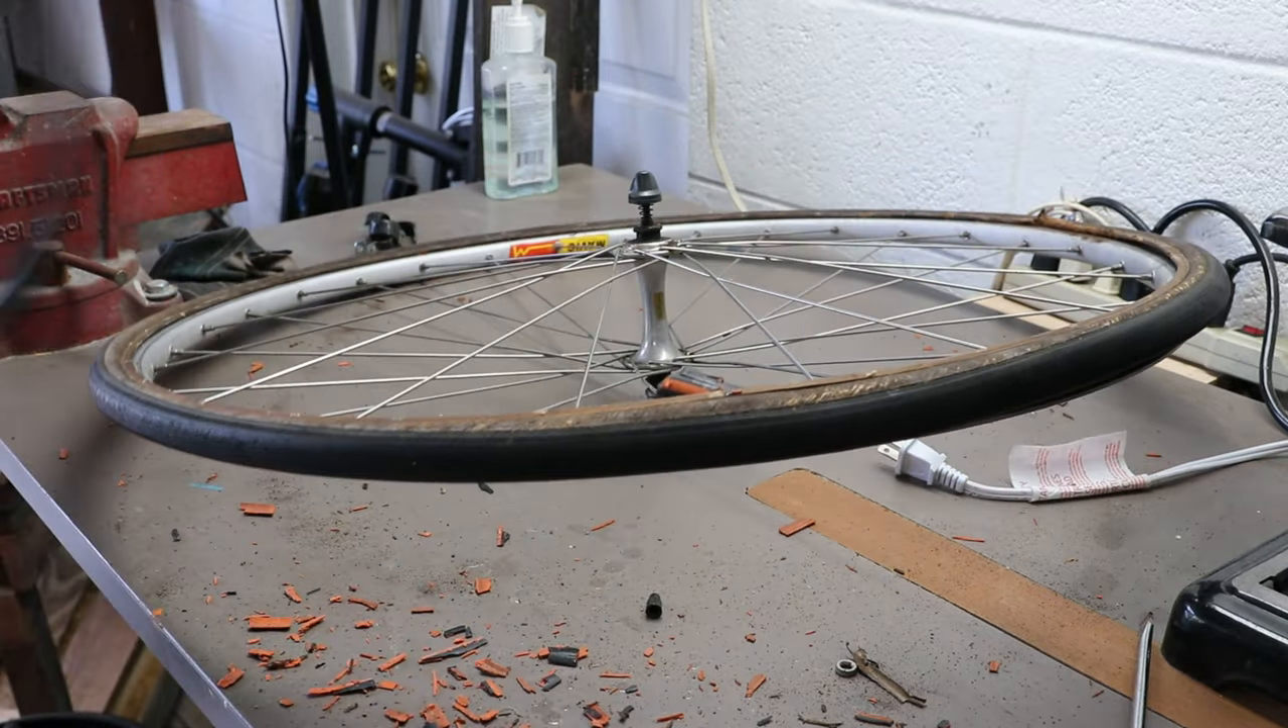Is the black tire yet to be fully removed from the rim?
Yes.